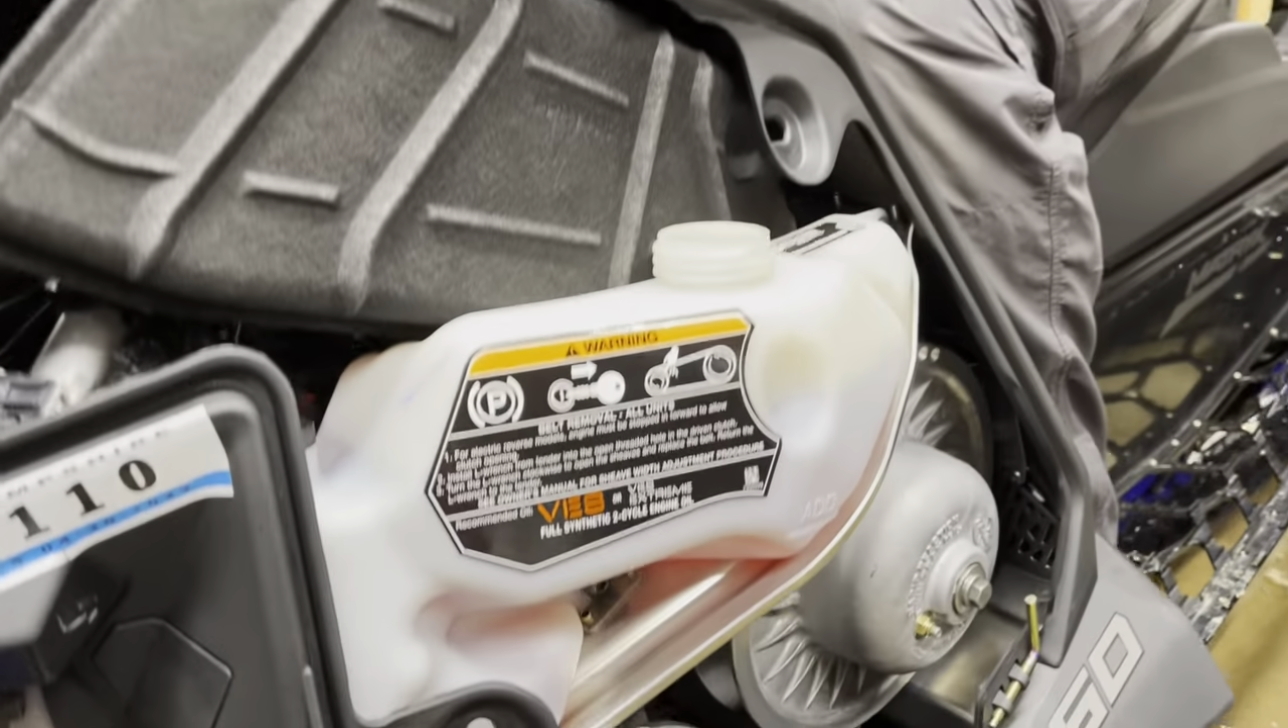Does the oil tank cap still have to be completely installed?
Yes.